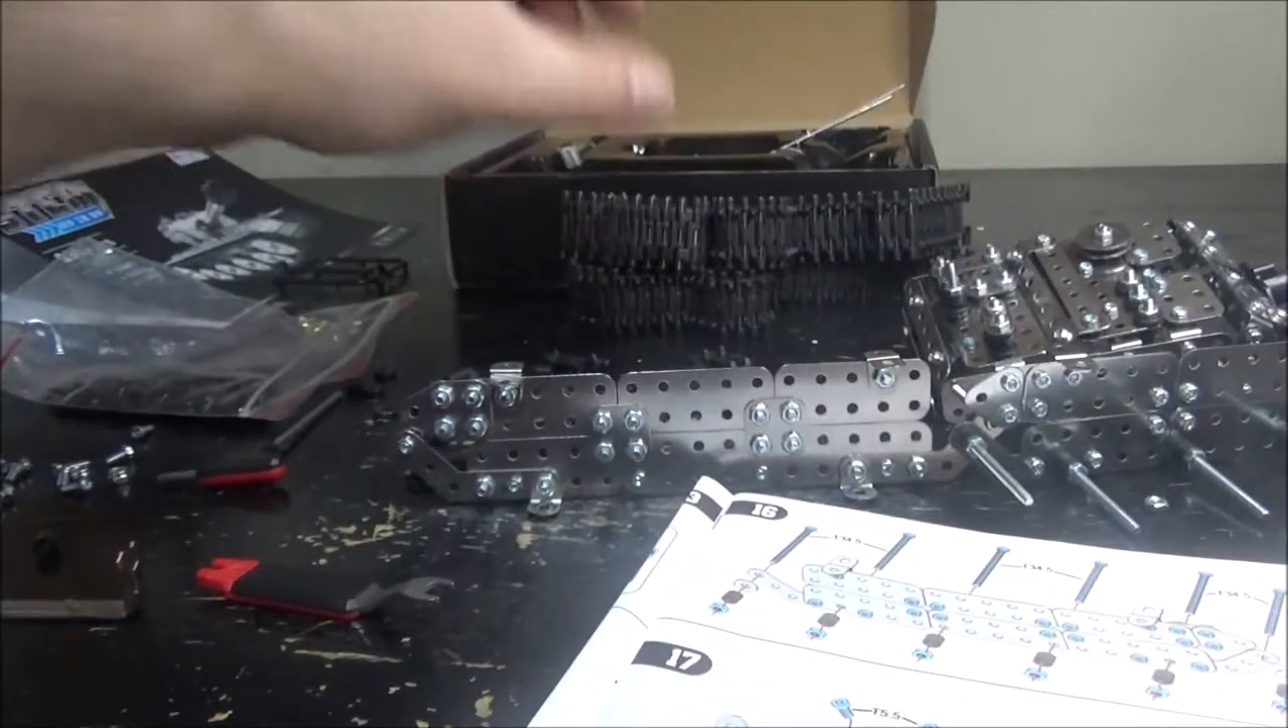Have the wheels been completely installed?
No.